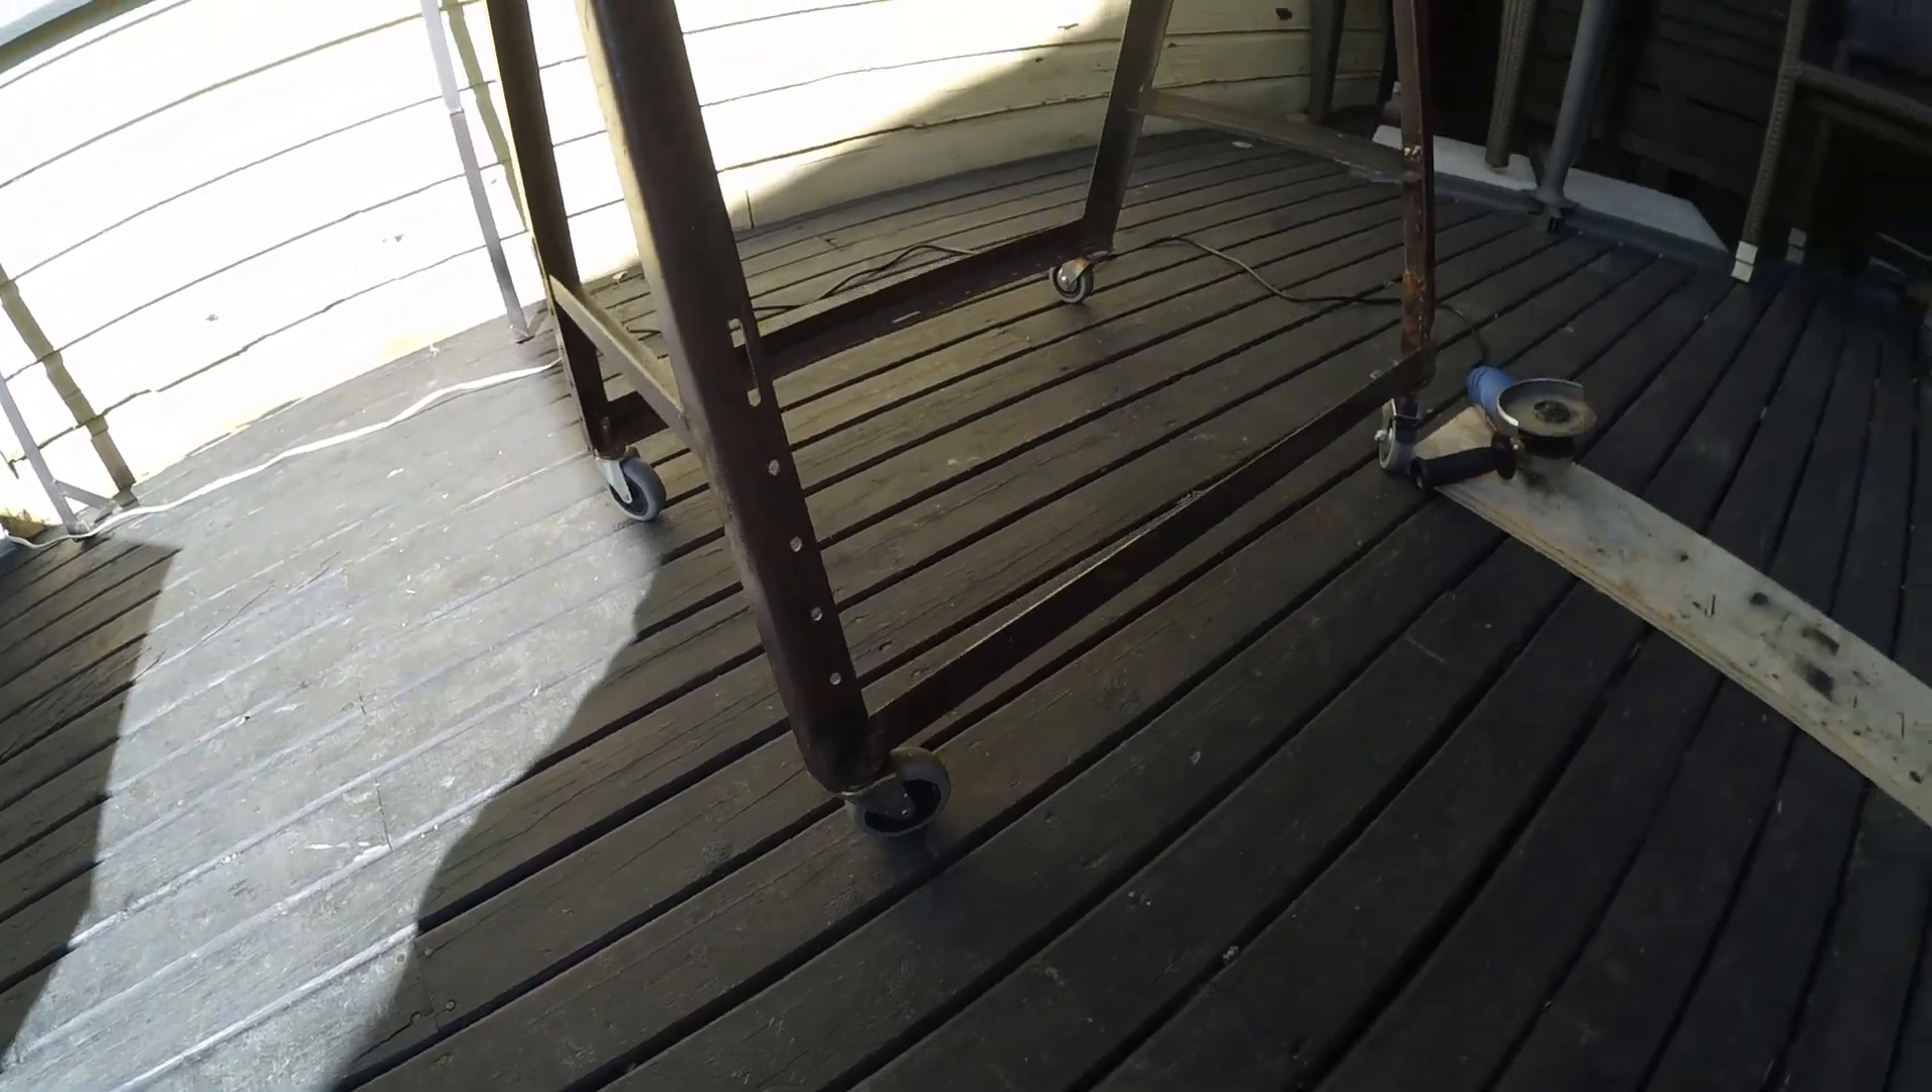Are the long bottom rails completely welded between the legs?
Yes.